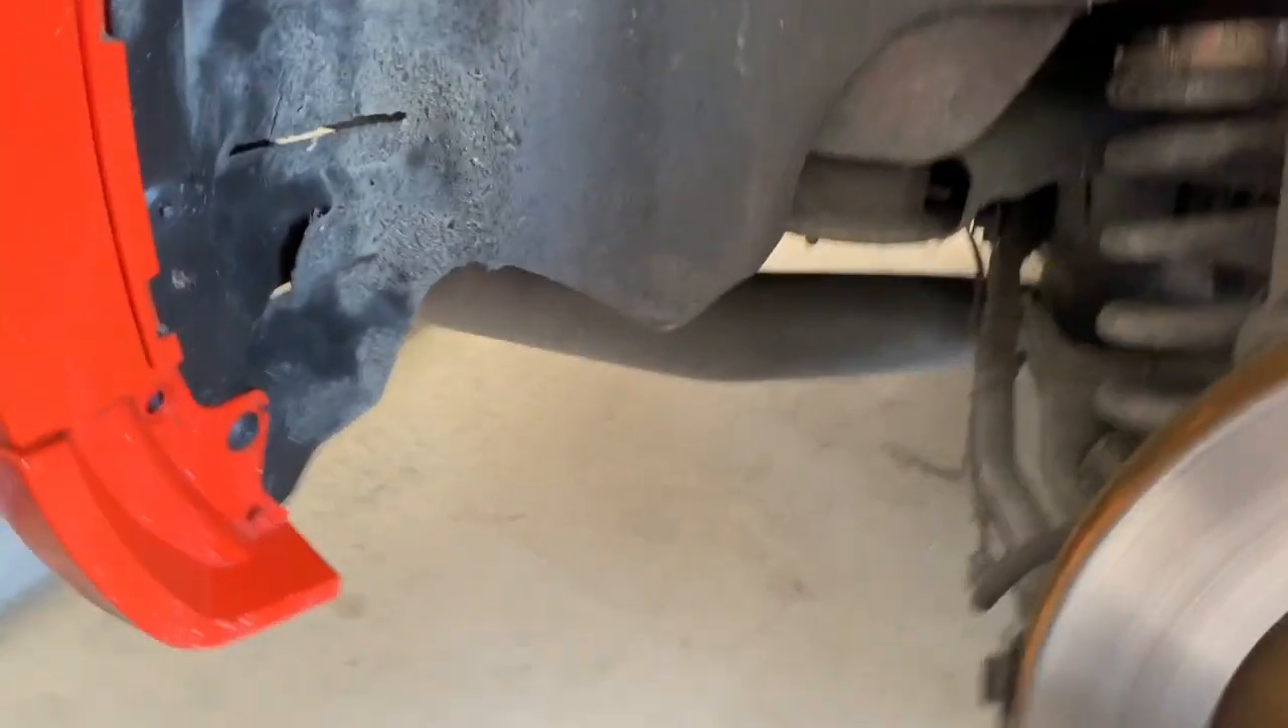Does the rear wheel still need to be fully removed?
No.